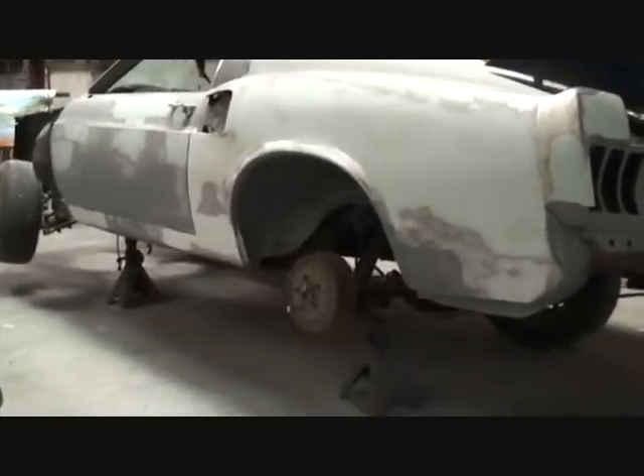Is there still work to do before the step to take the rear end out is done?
Yes.